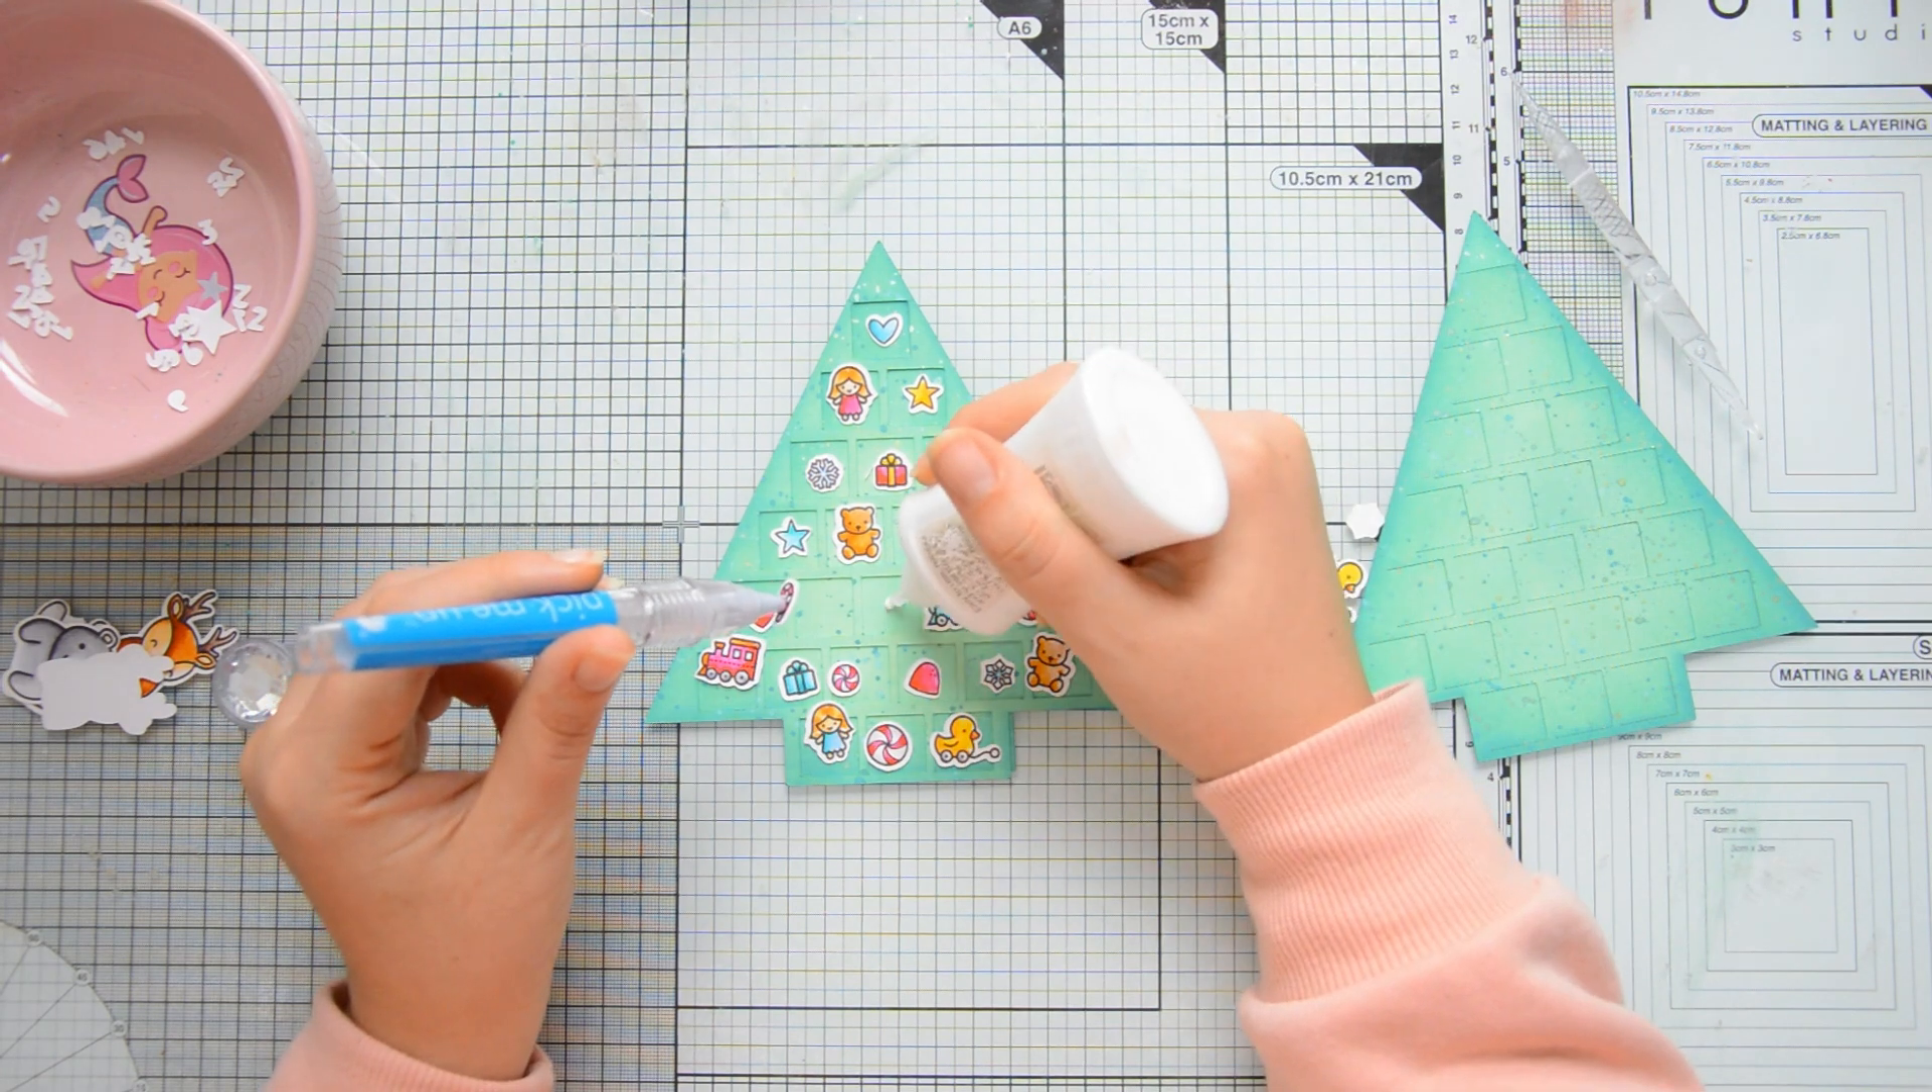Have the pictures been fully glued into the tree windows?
No.